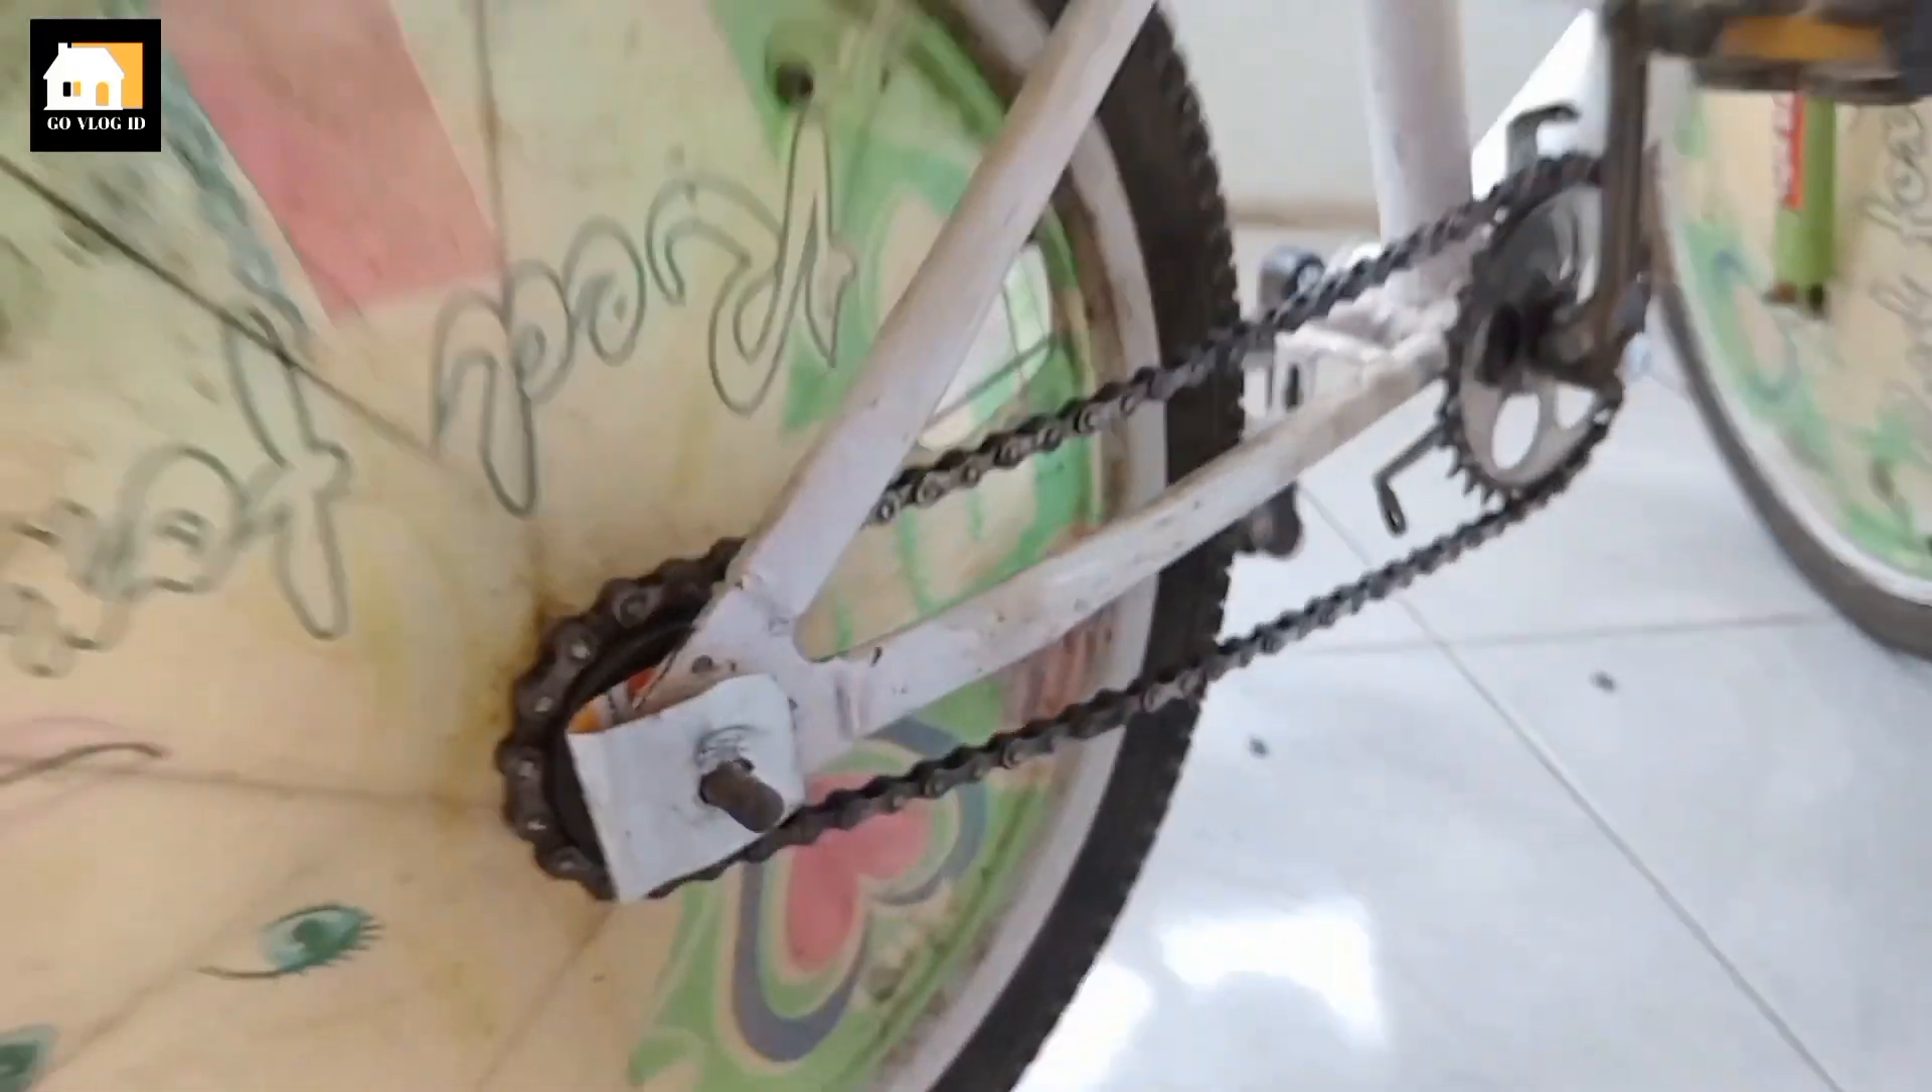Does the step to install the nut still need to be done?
Yes.